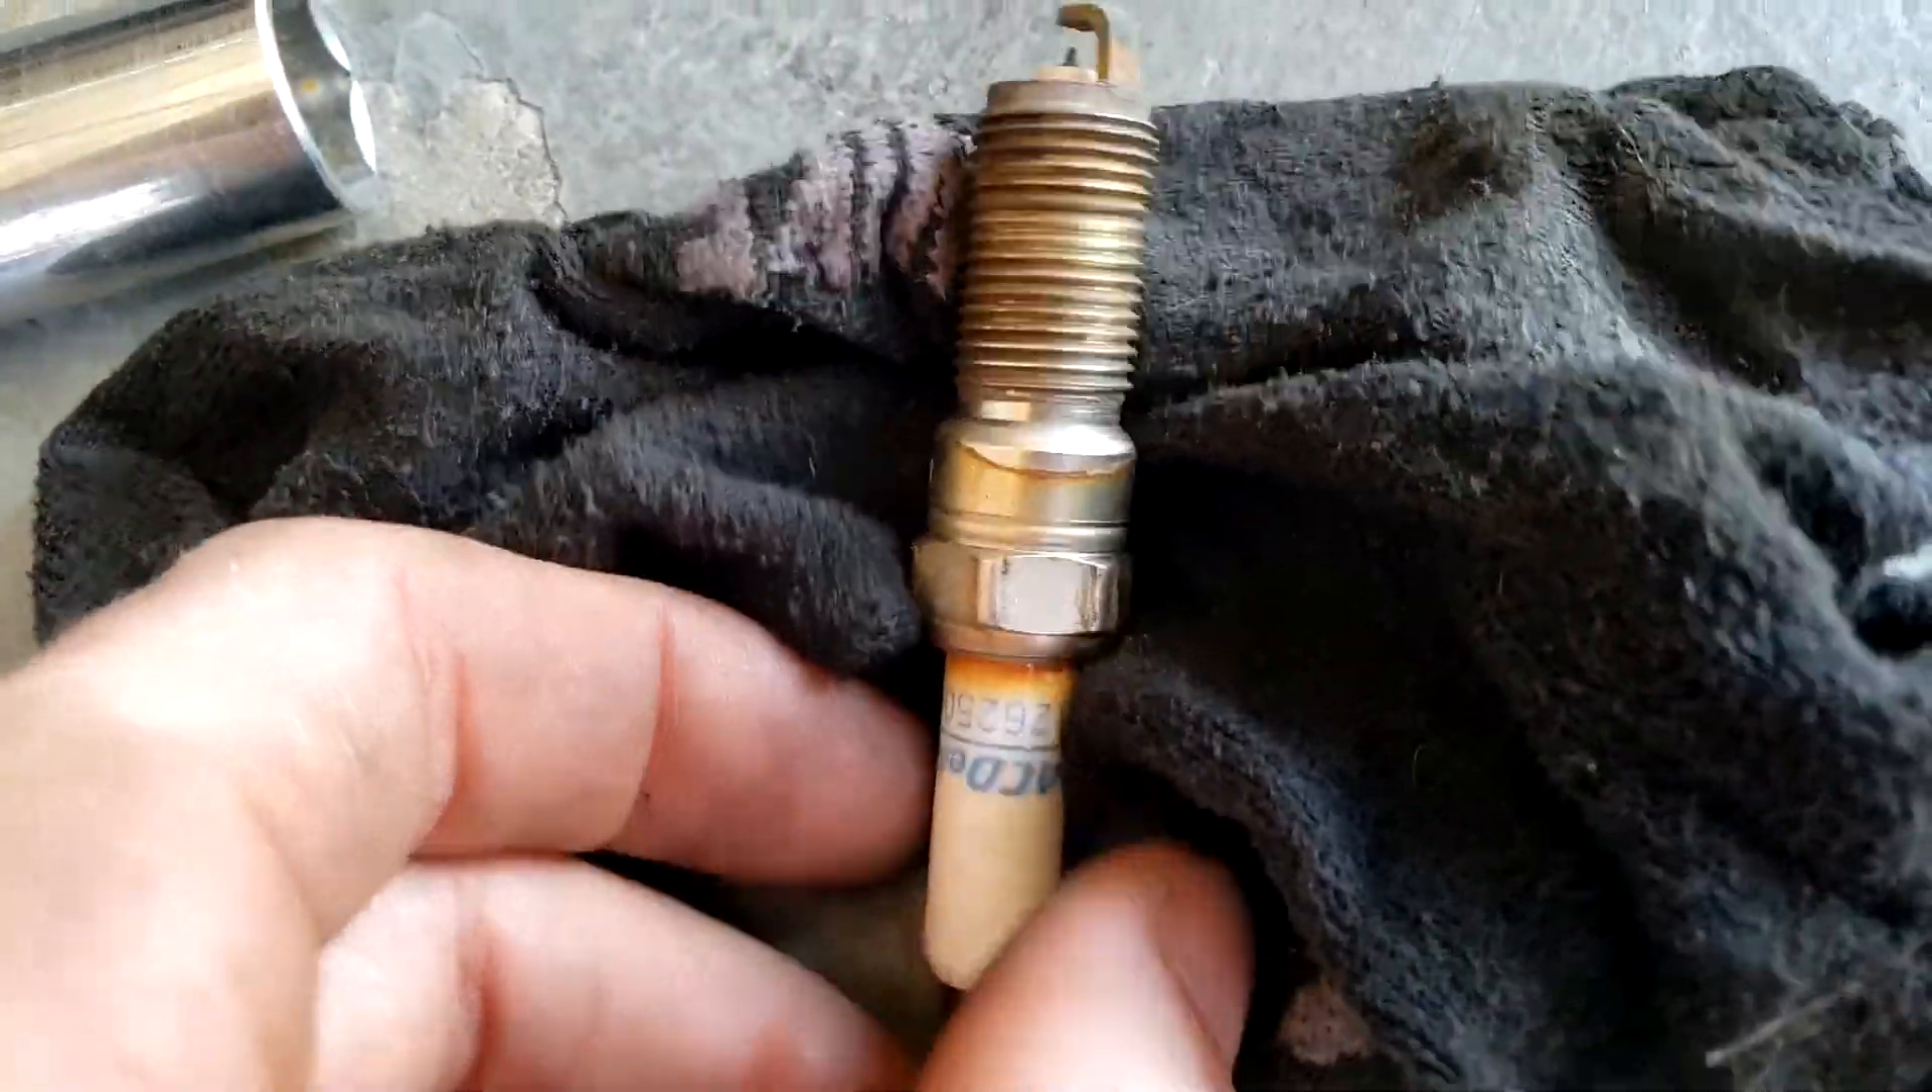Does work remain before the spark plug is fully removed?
No.